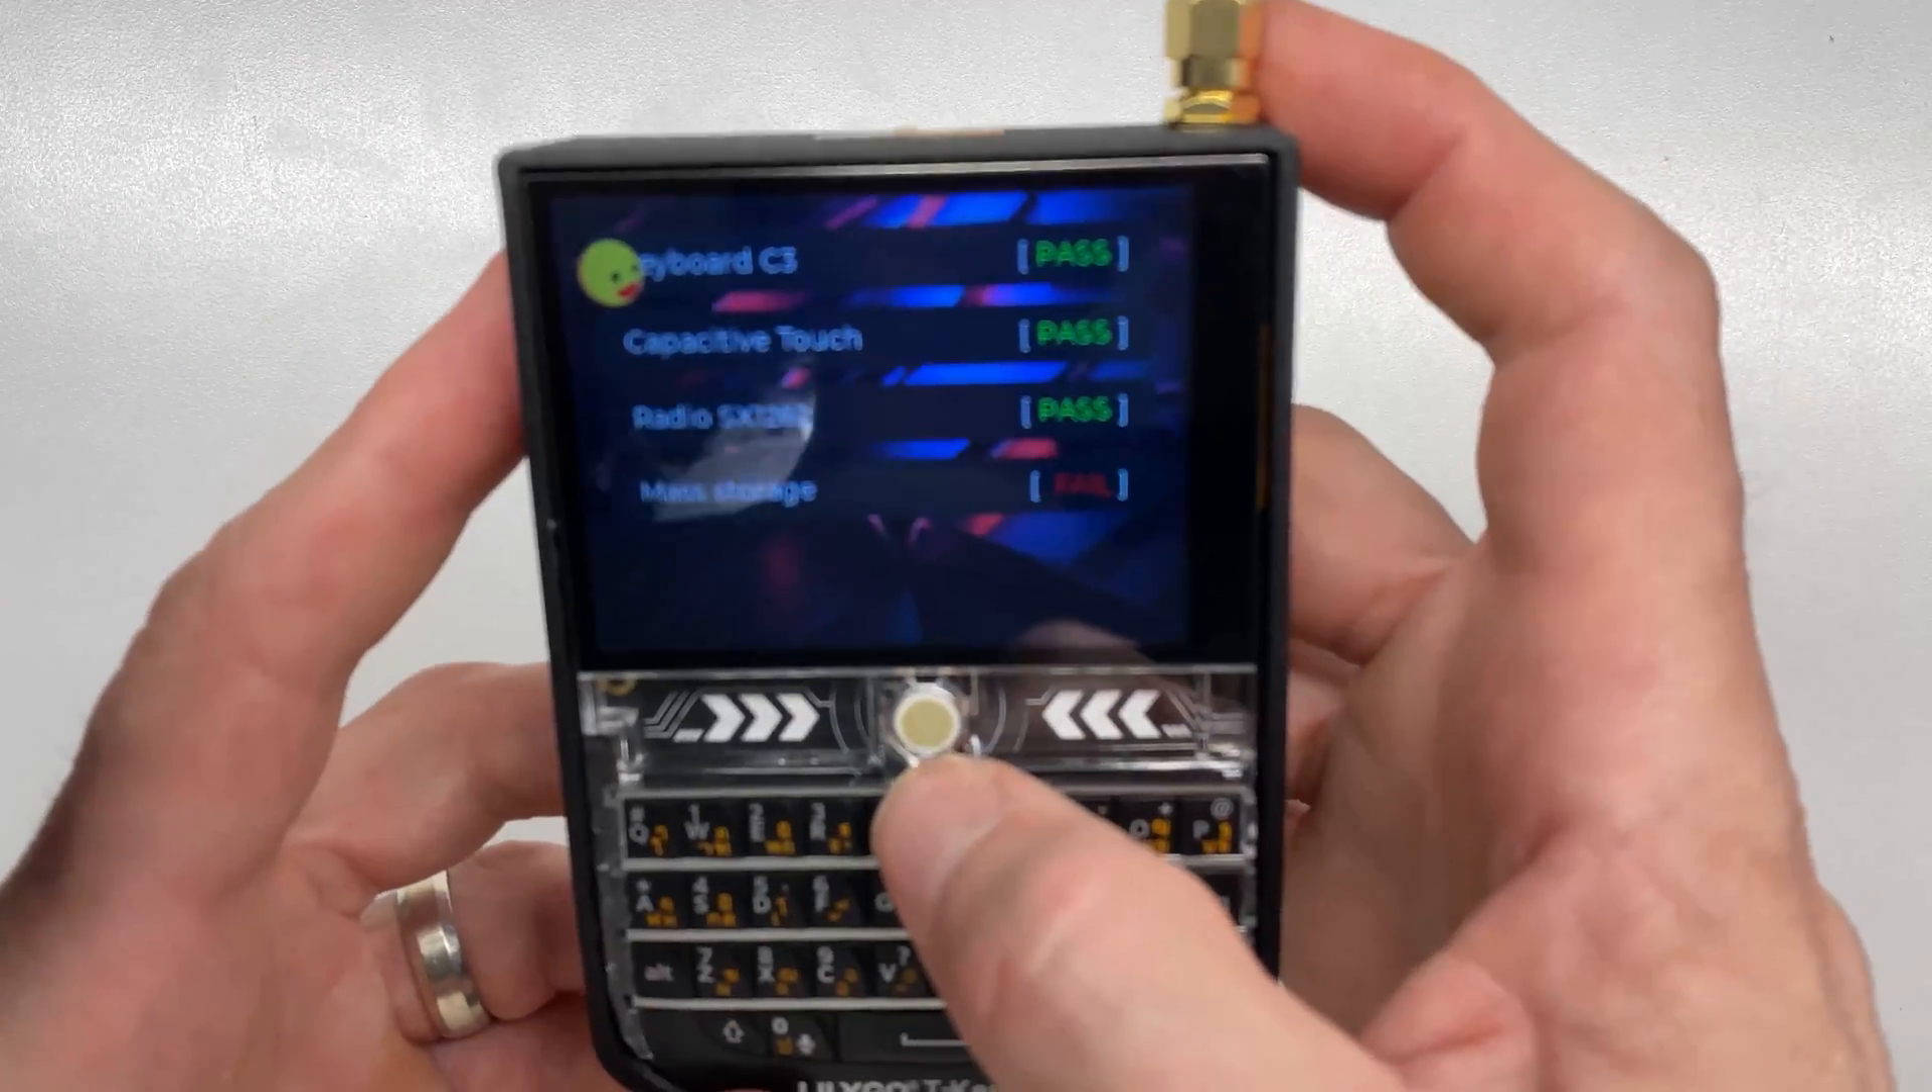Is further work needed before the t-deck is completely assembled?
No.